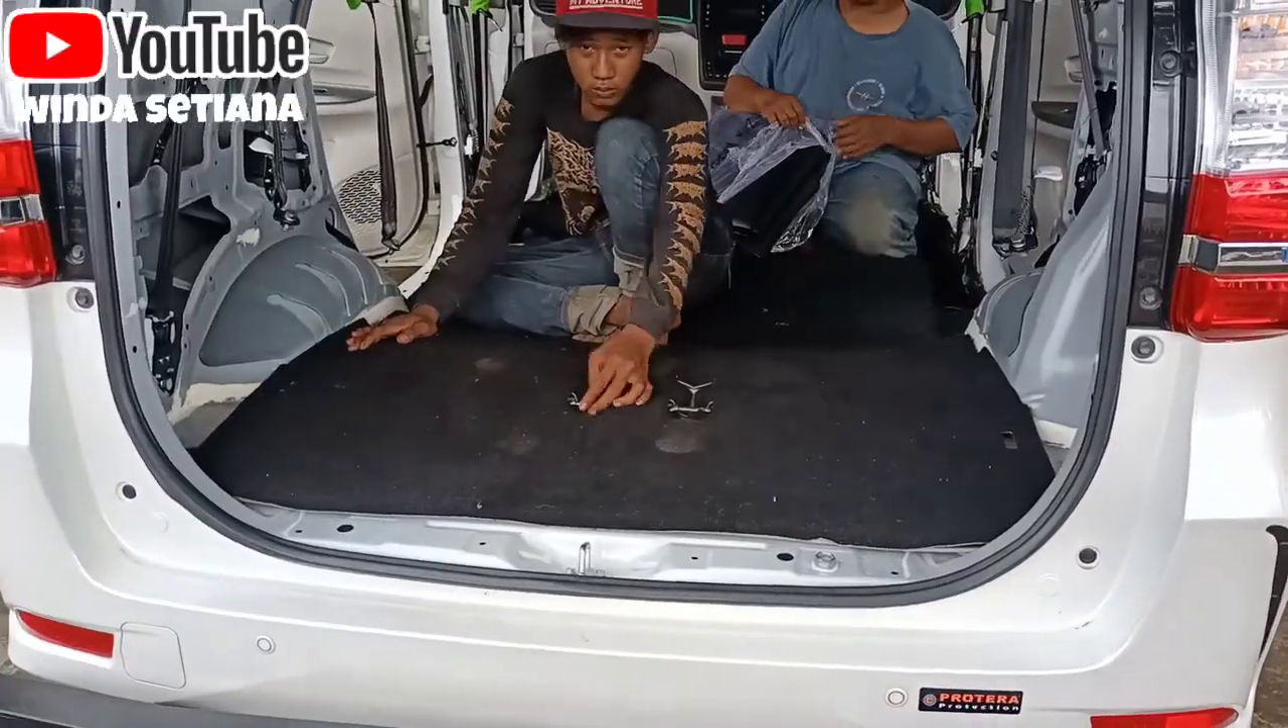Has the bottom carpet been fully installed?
Yes.